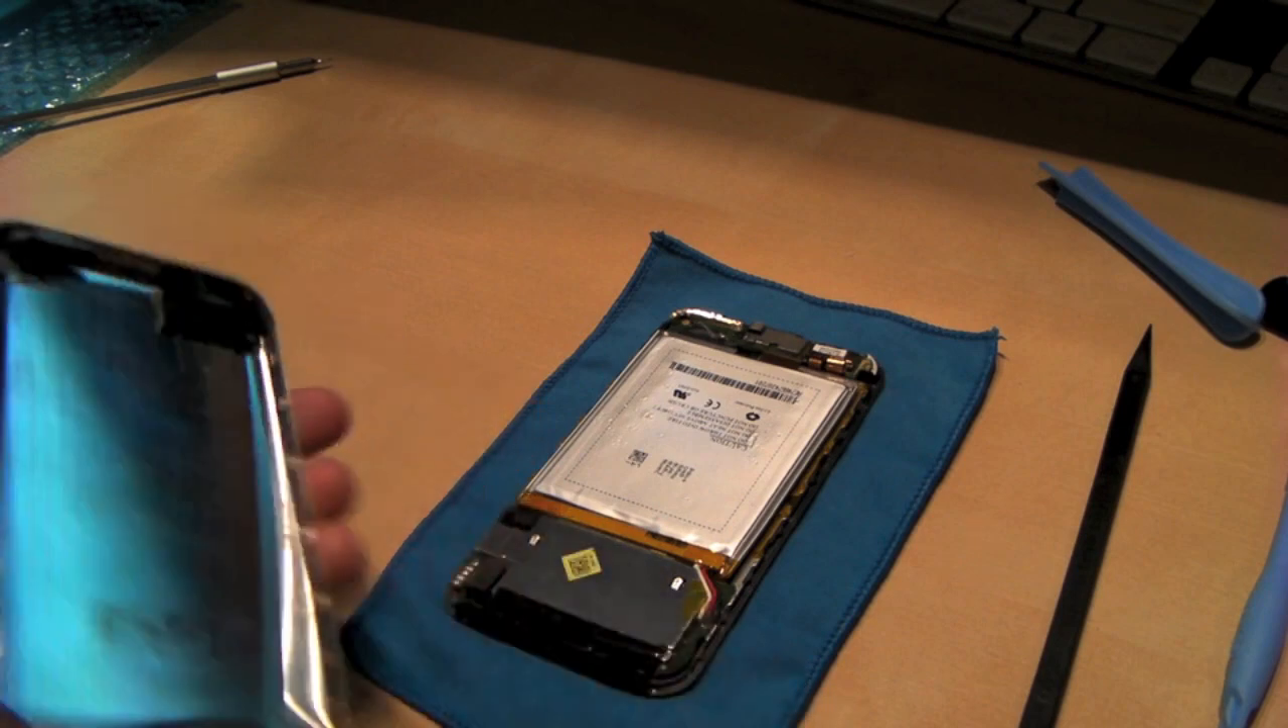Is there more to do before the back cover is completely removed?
No.